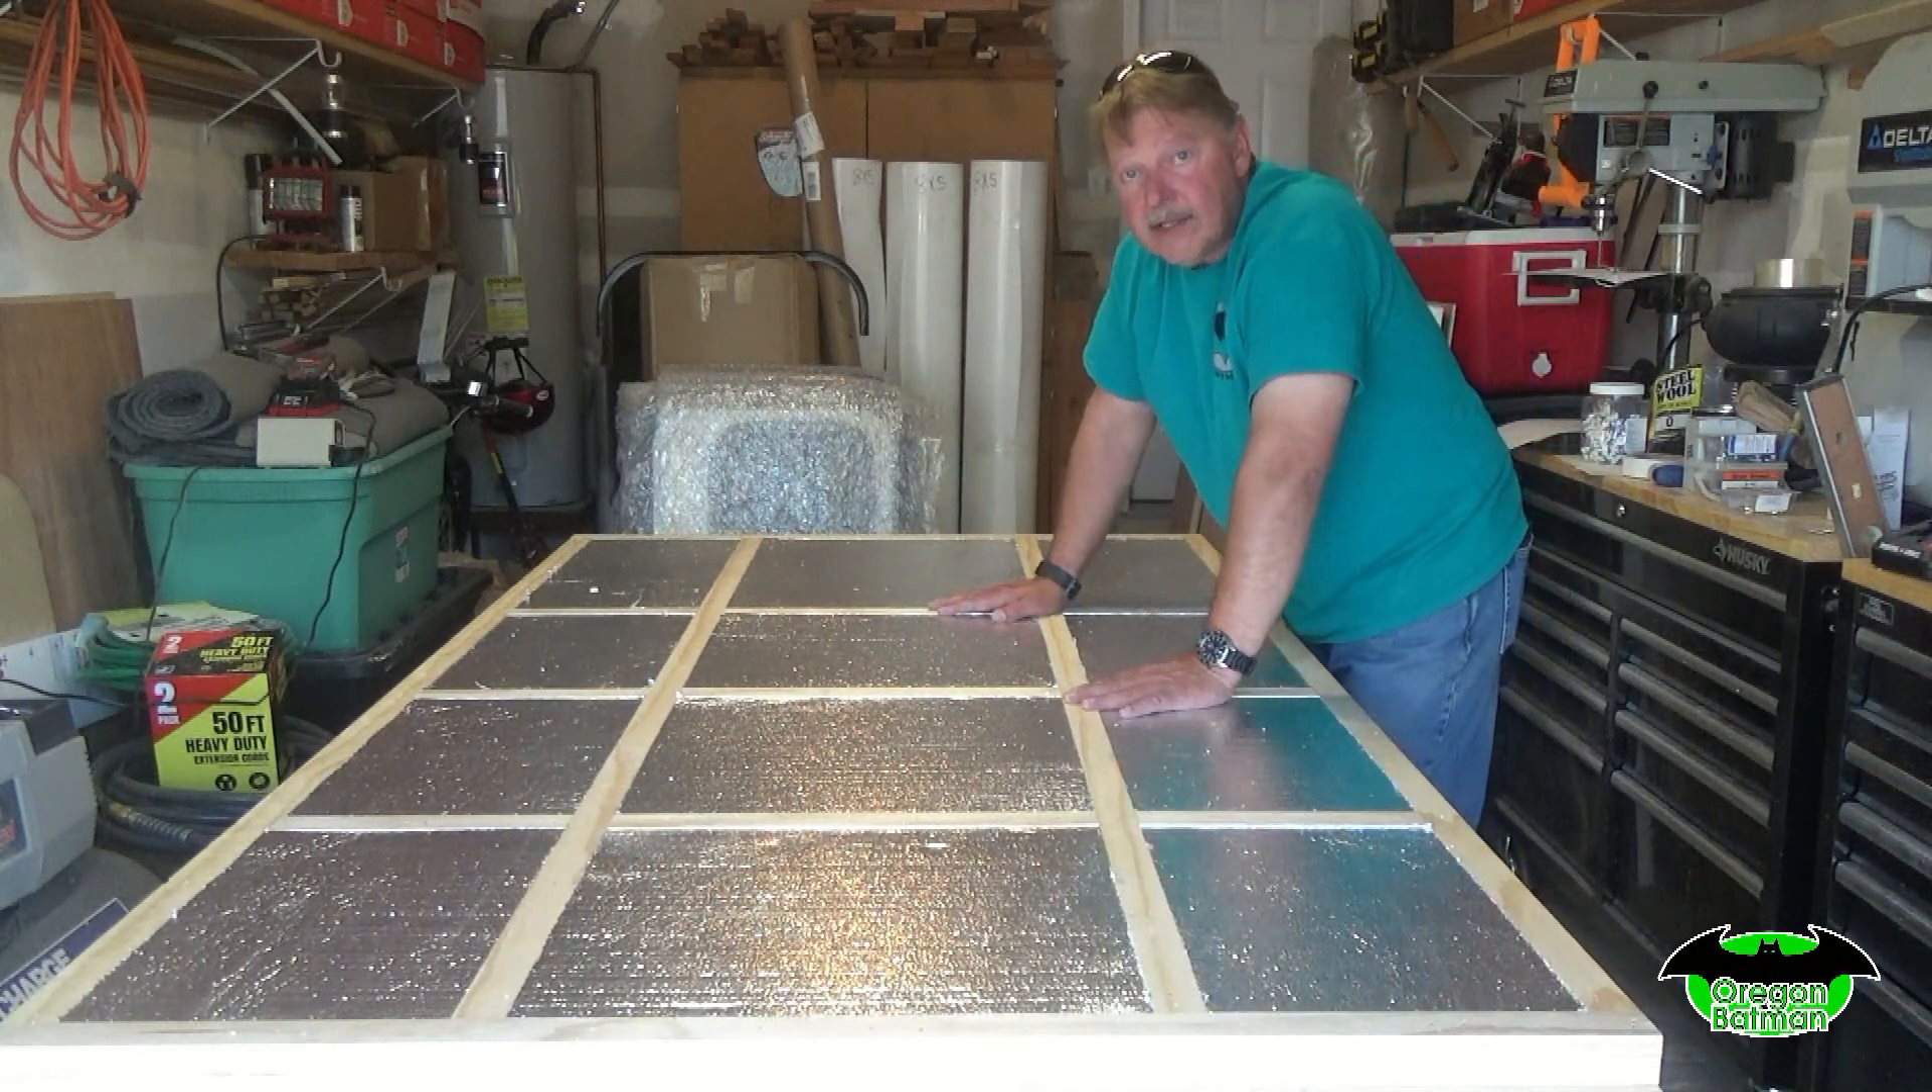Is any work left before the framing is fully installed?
No.